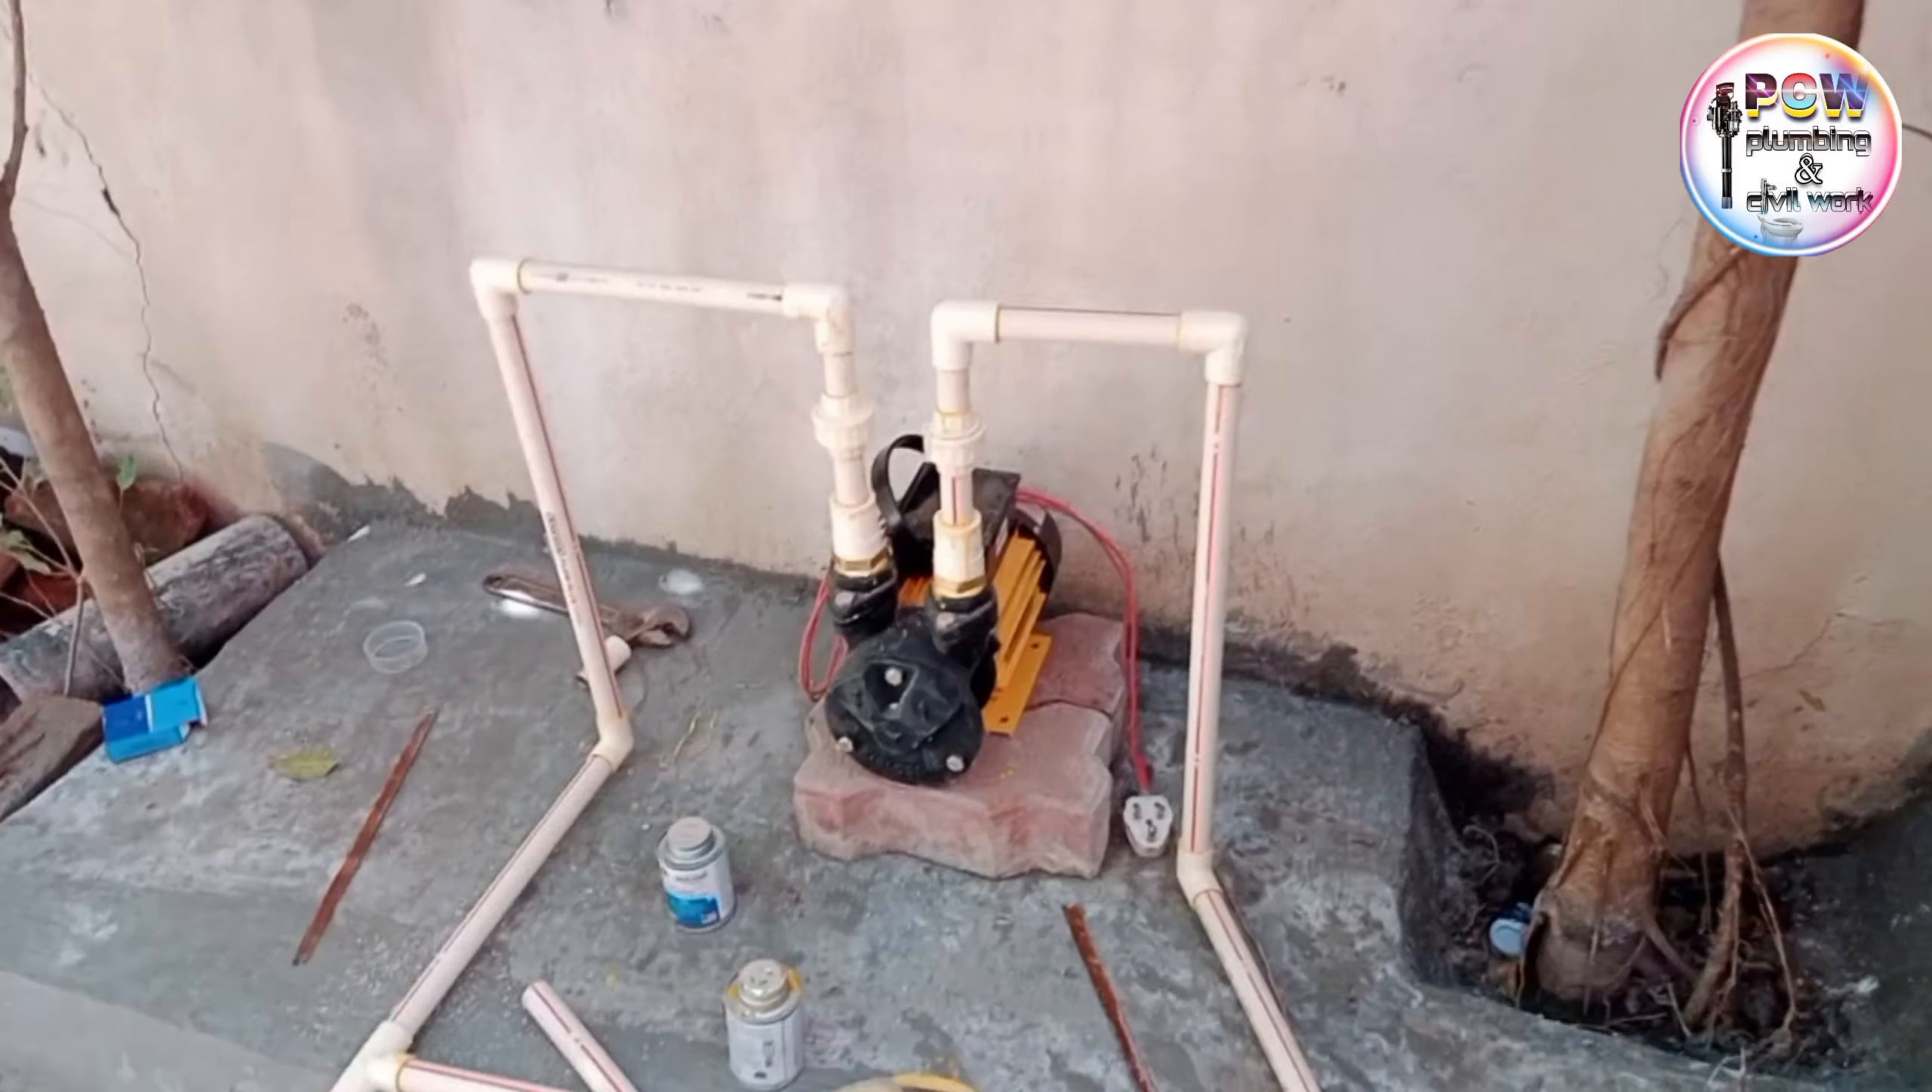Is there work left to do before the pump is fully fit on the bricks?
No.